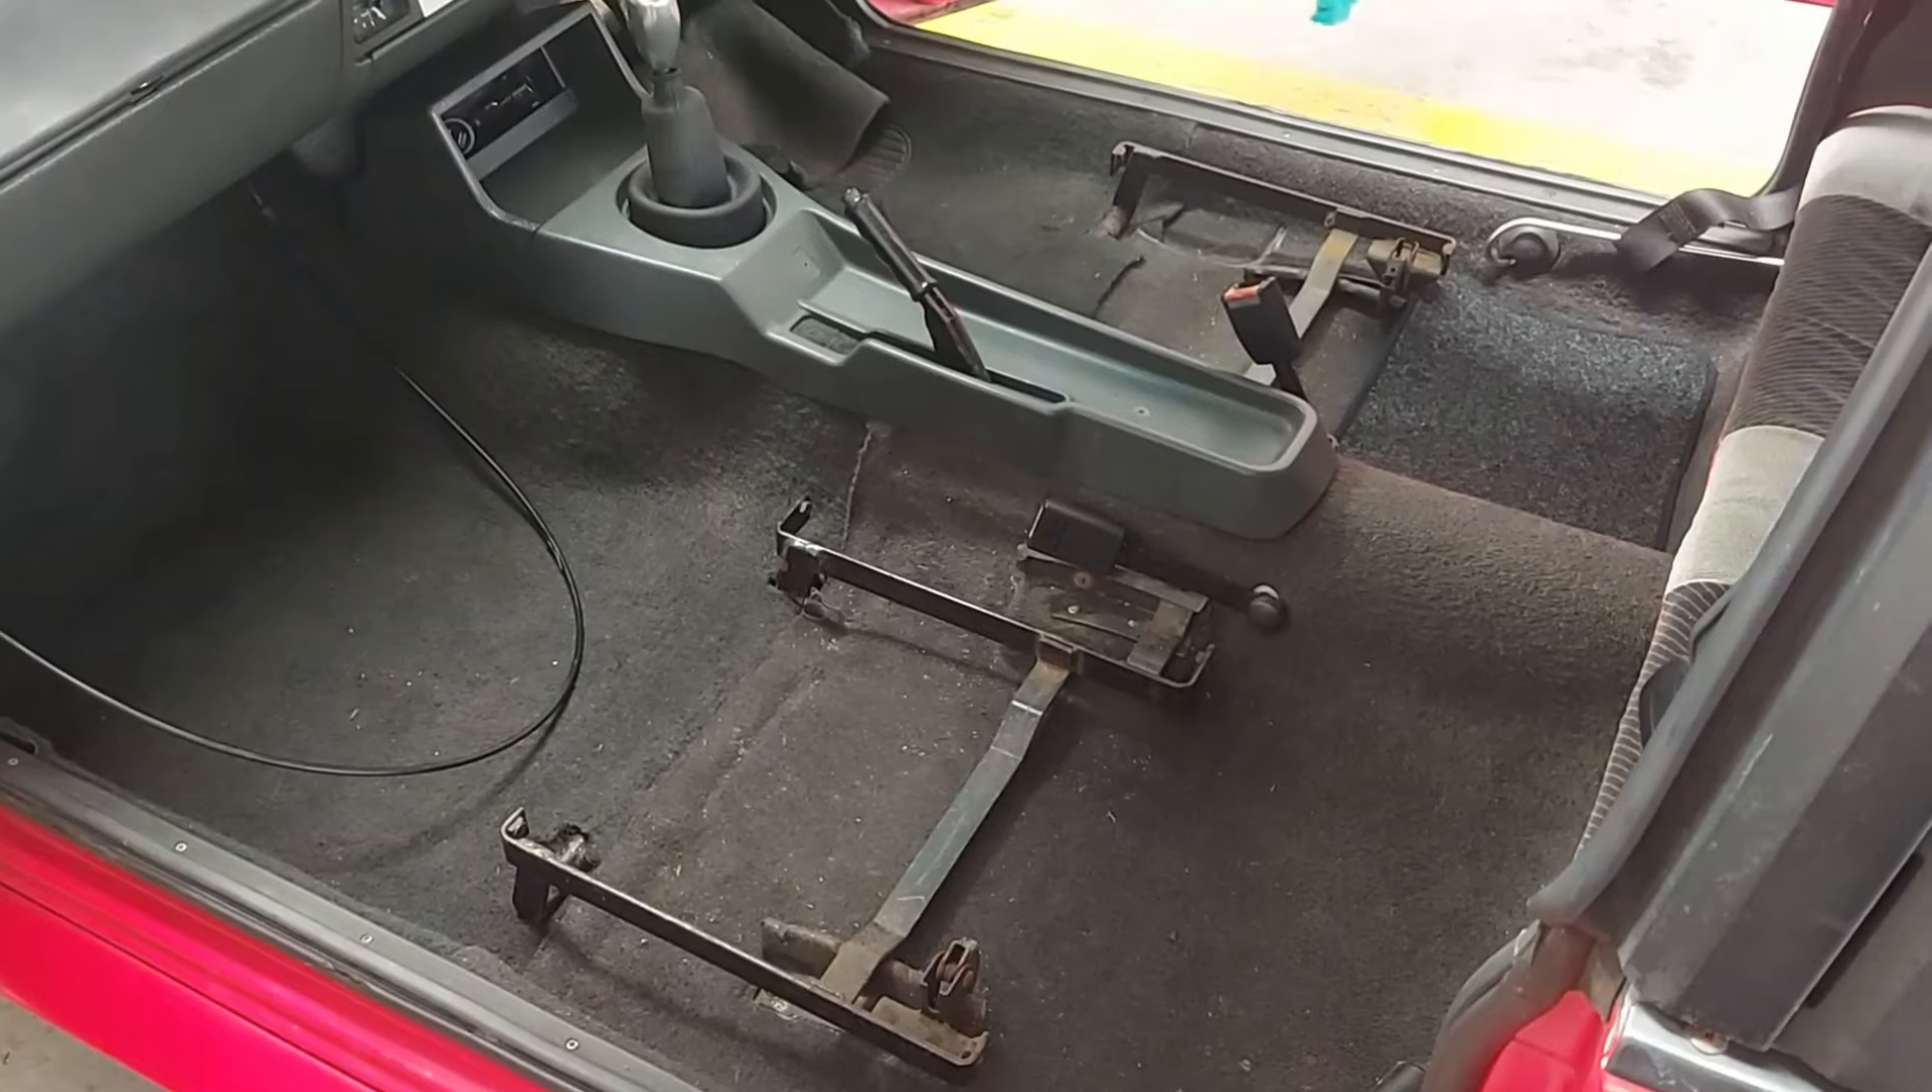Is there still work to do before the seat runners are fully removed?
Yes.